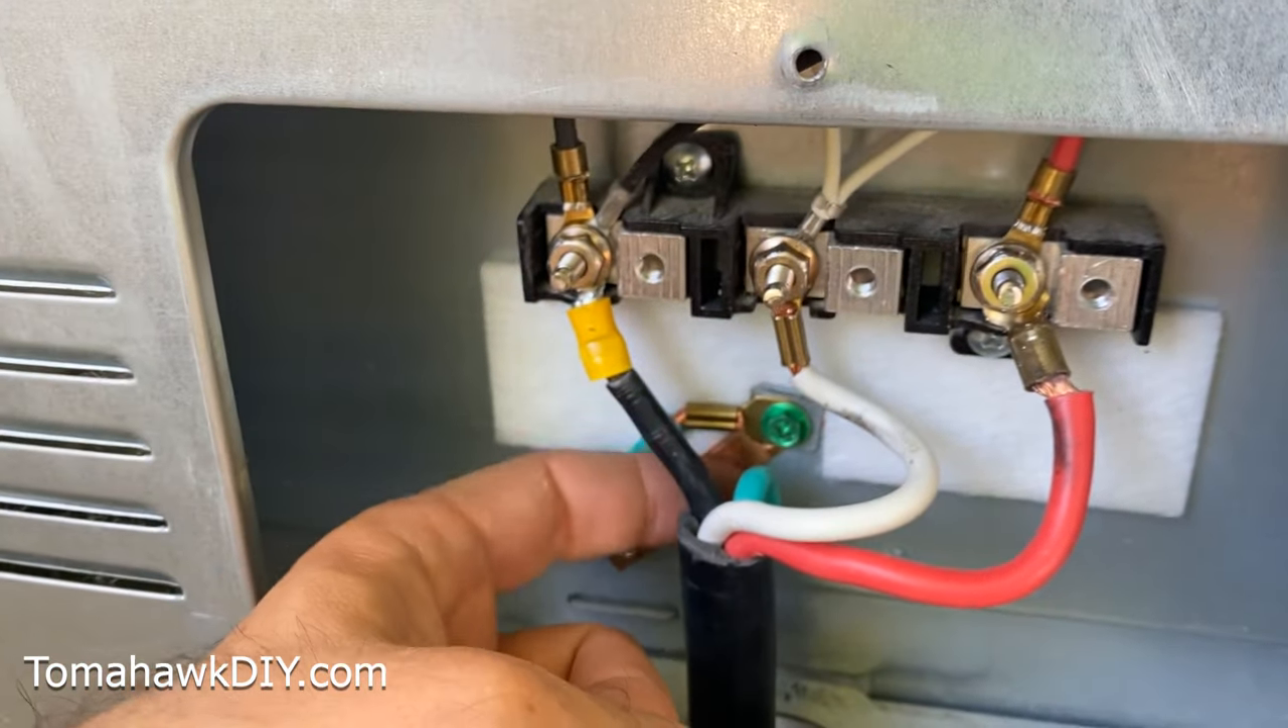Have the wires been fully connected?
Yes.